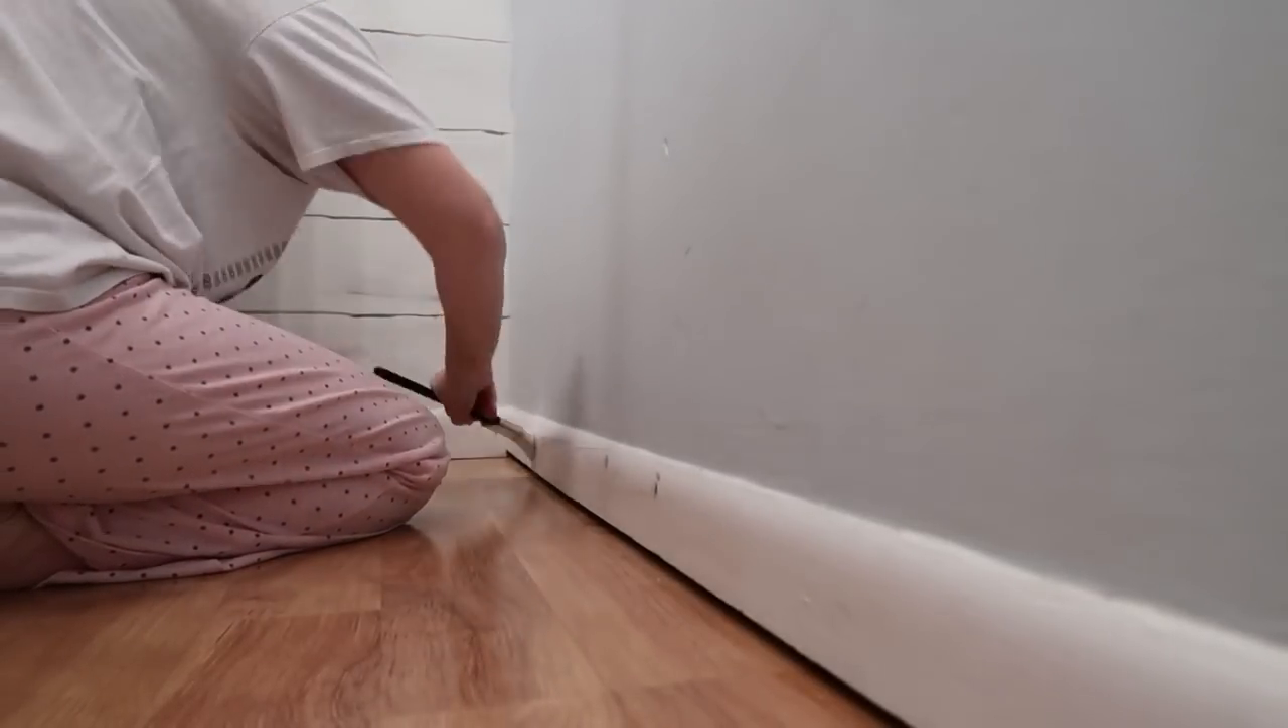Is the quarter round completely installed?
No.